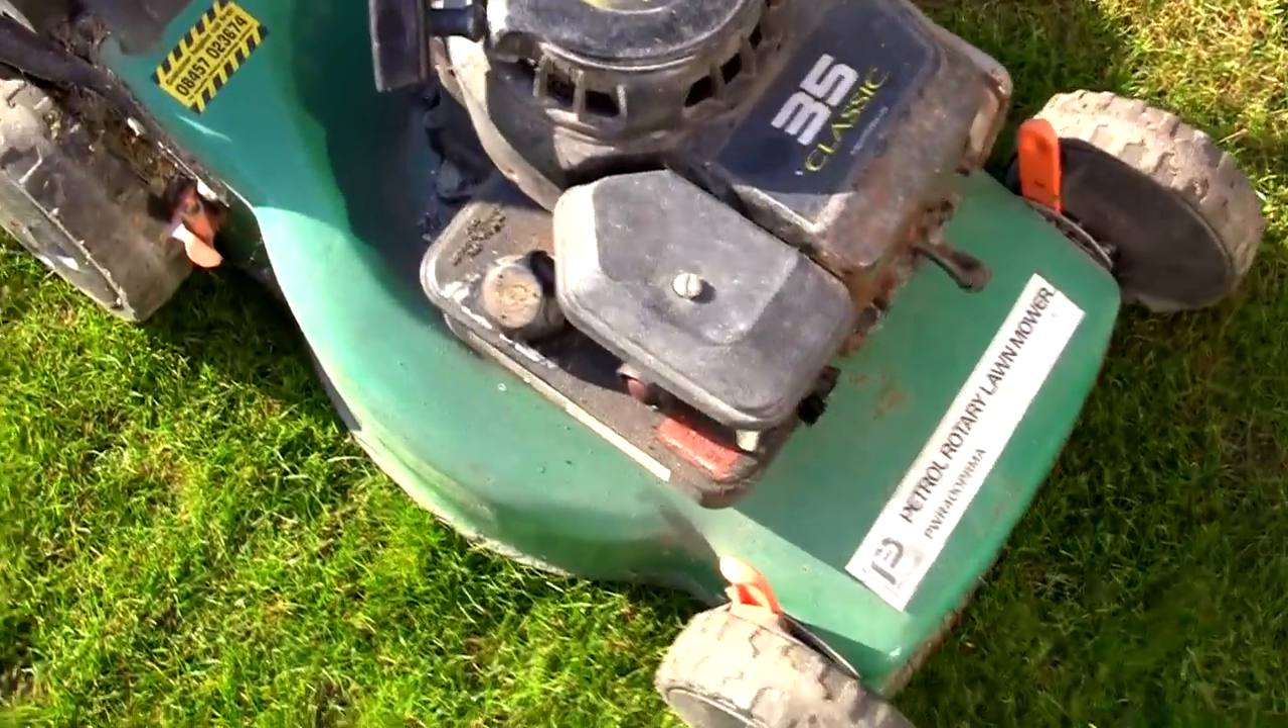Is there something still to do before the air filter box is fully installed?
No.